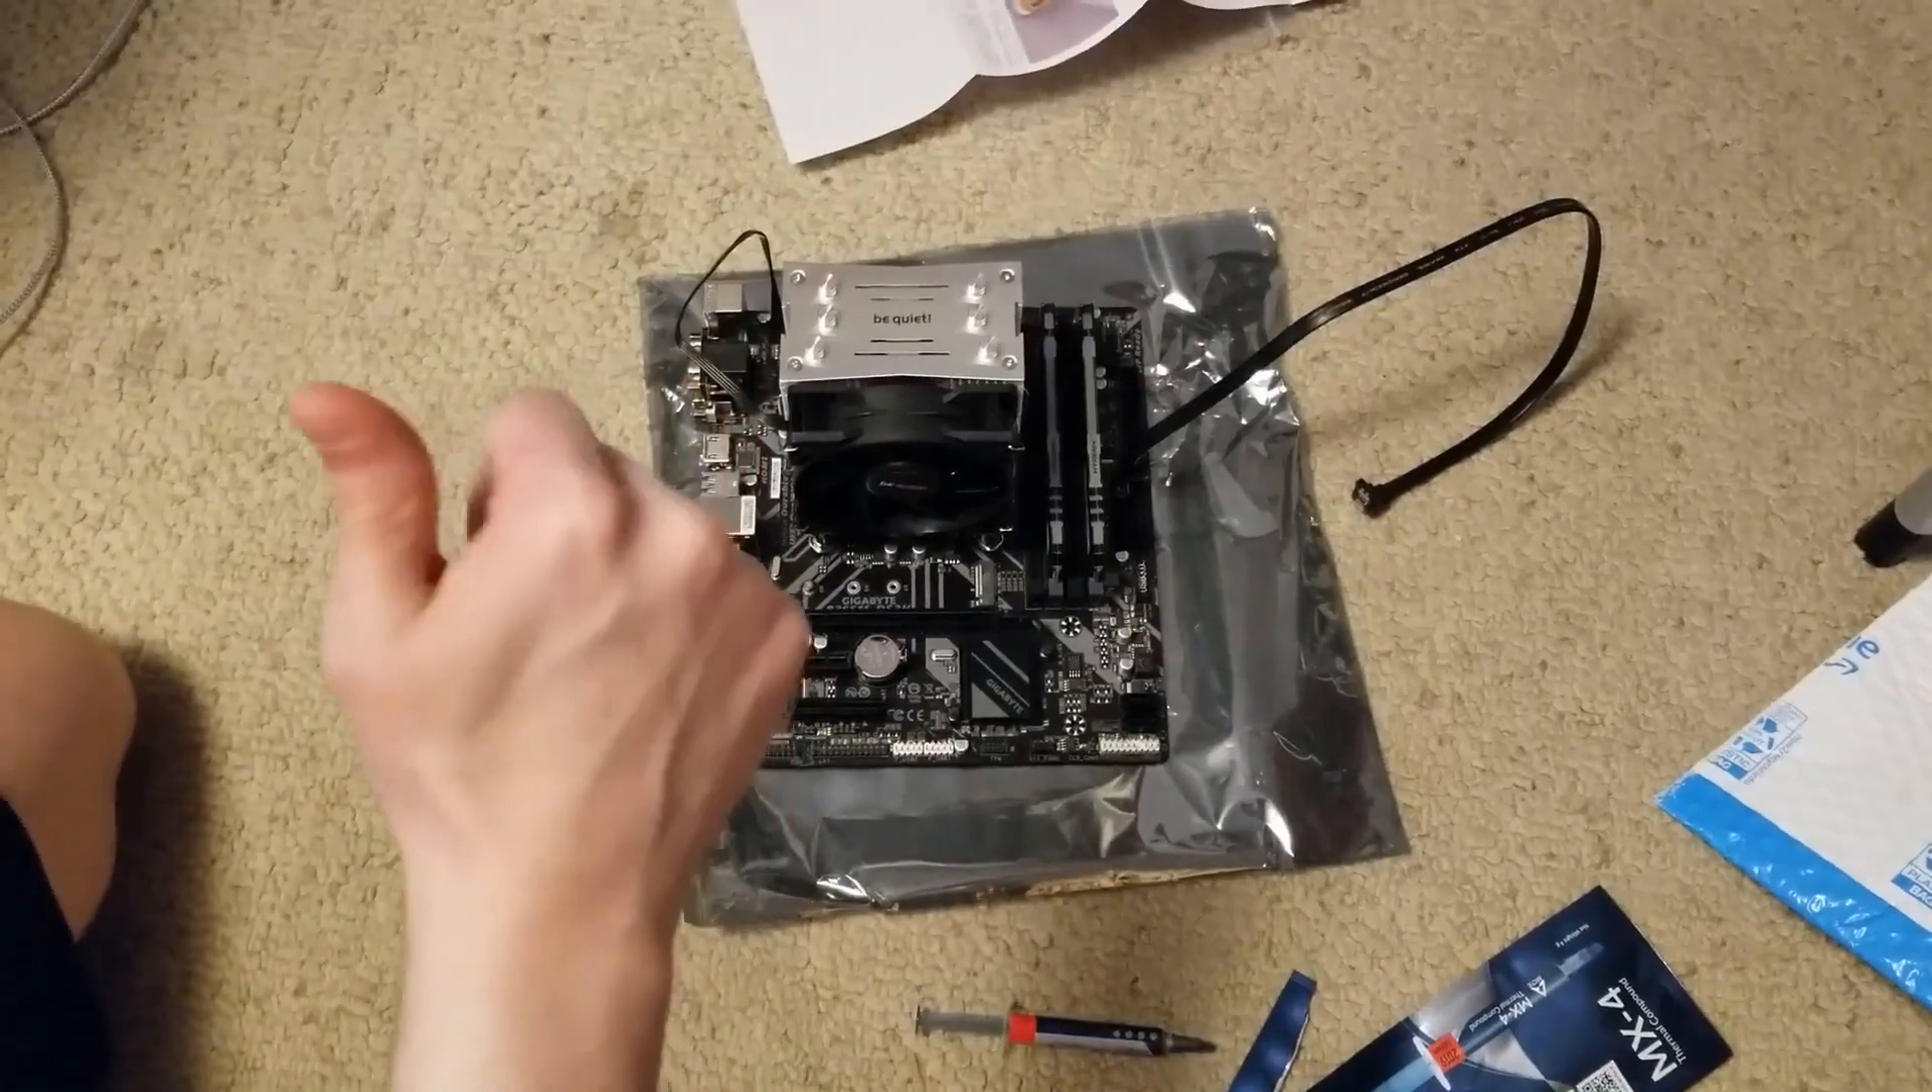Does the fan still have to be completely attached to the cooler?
No.